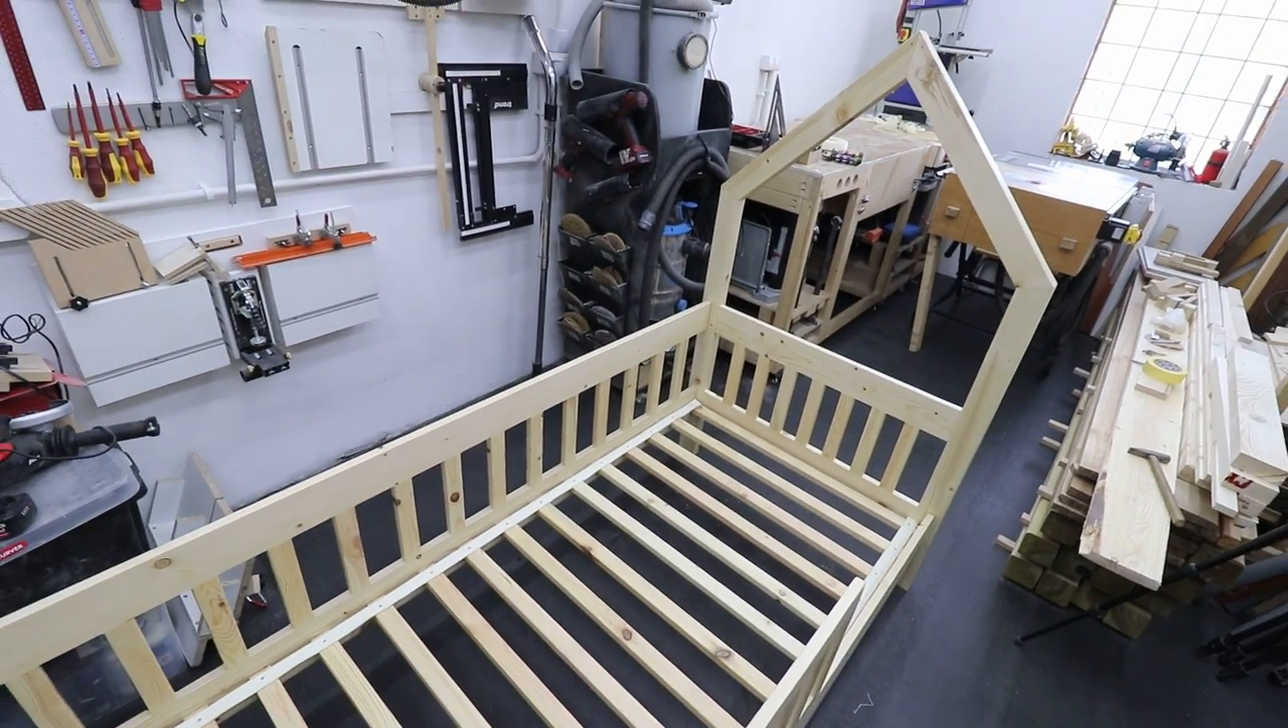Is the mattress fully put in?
No.